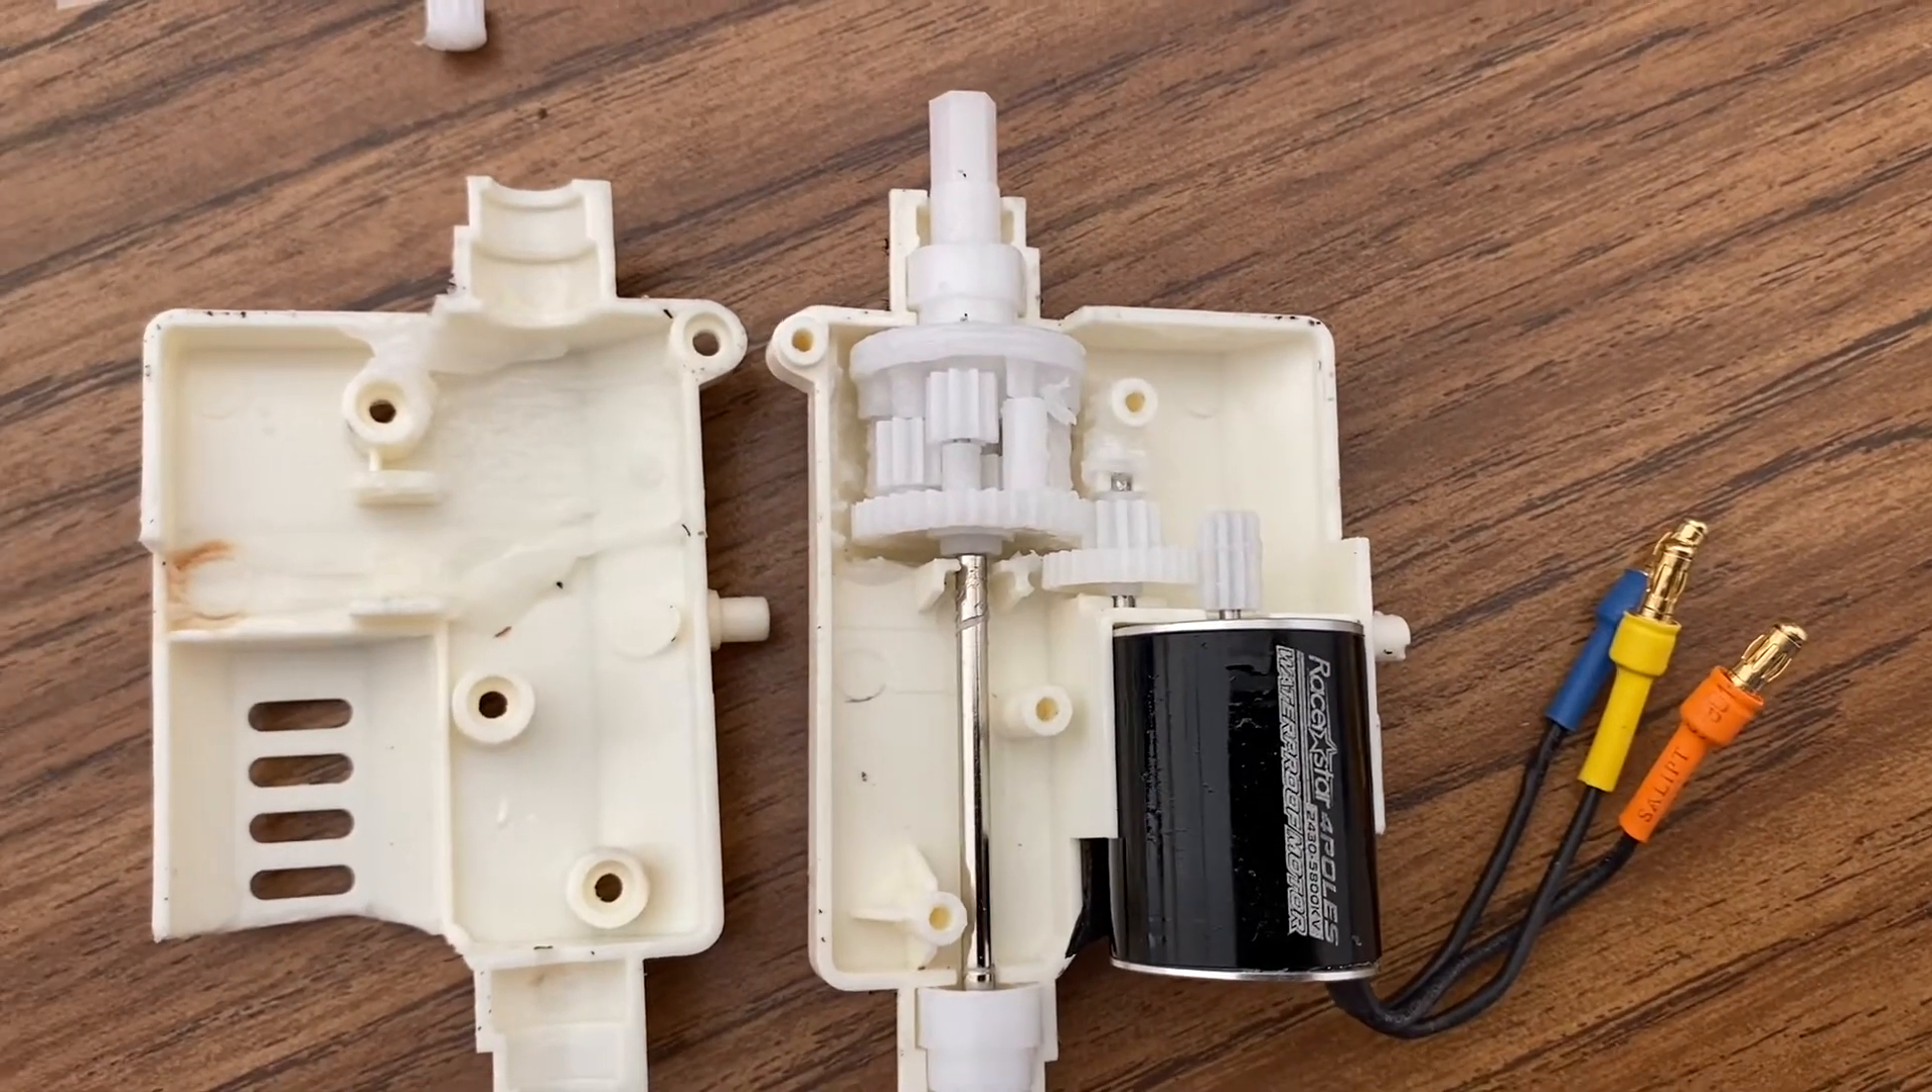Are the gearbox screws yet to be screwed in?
Yes.